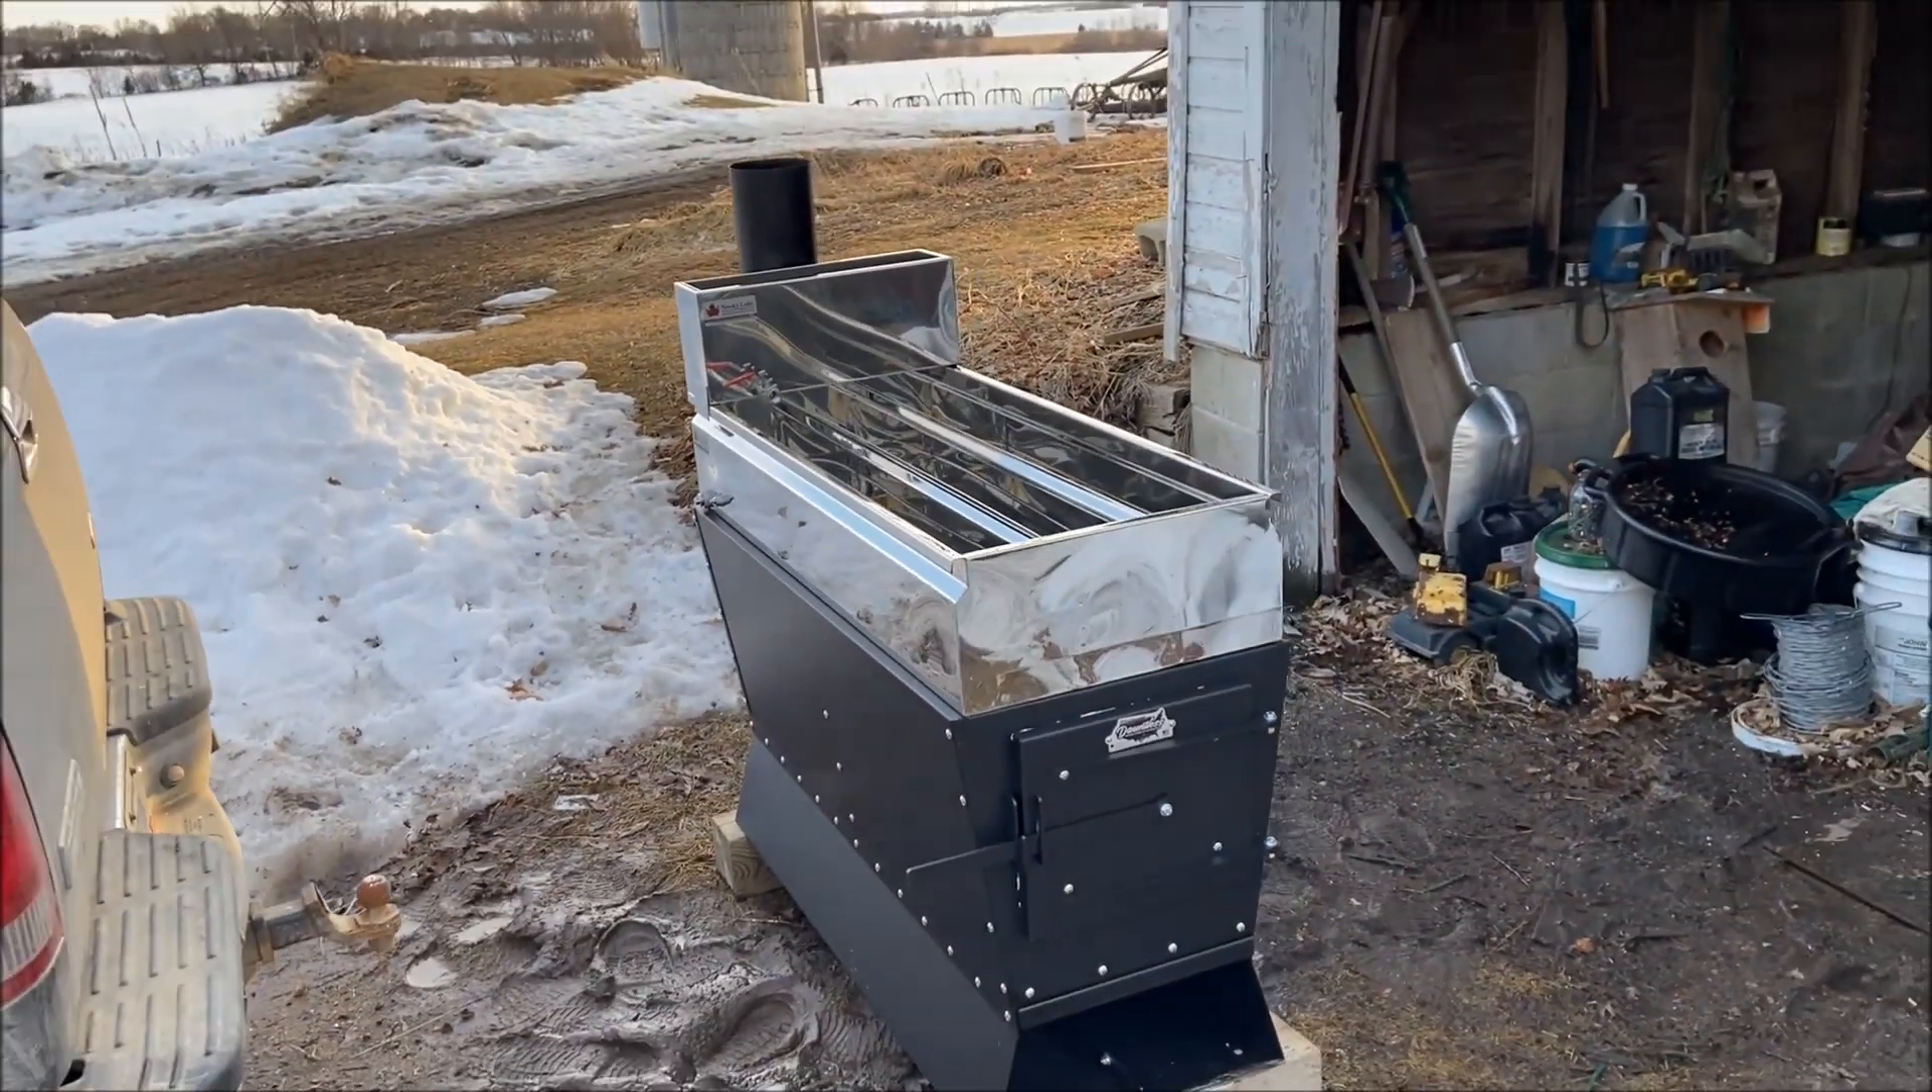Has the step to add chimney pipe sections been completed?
No.